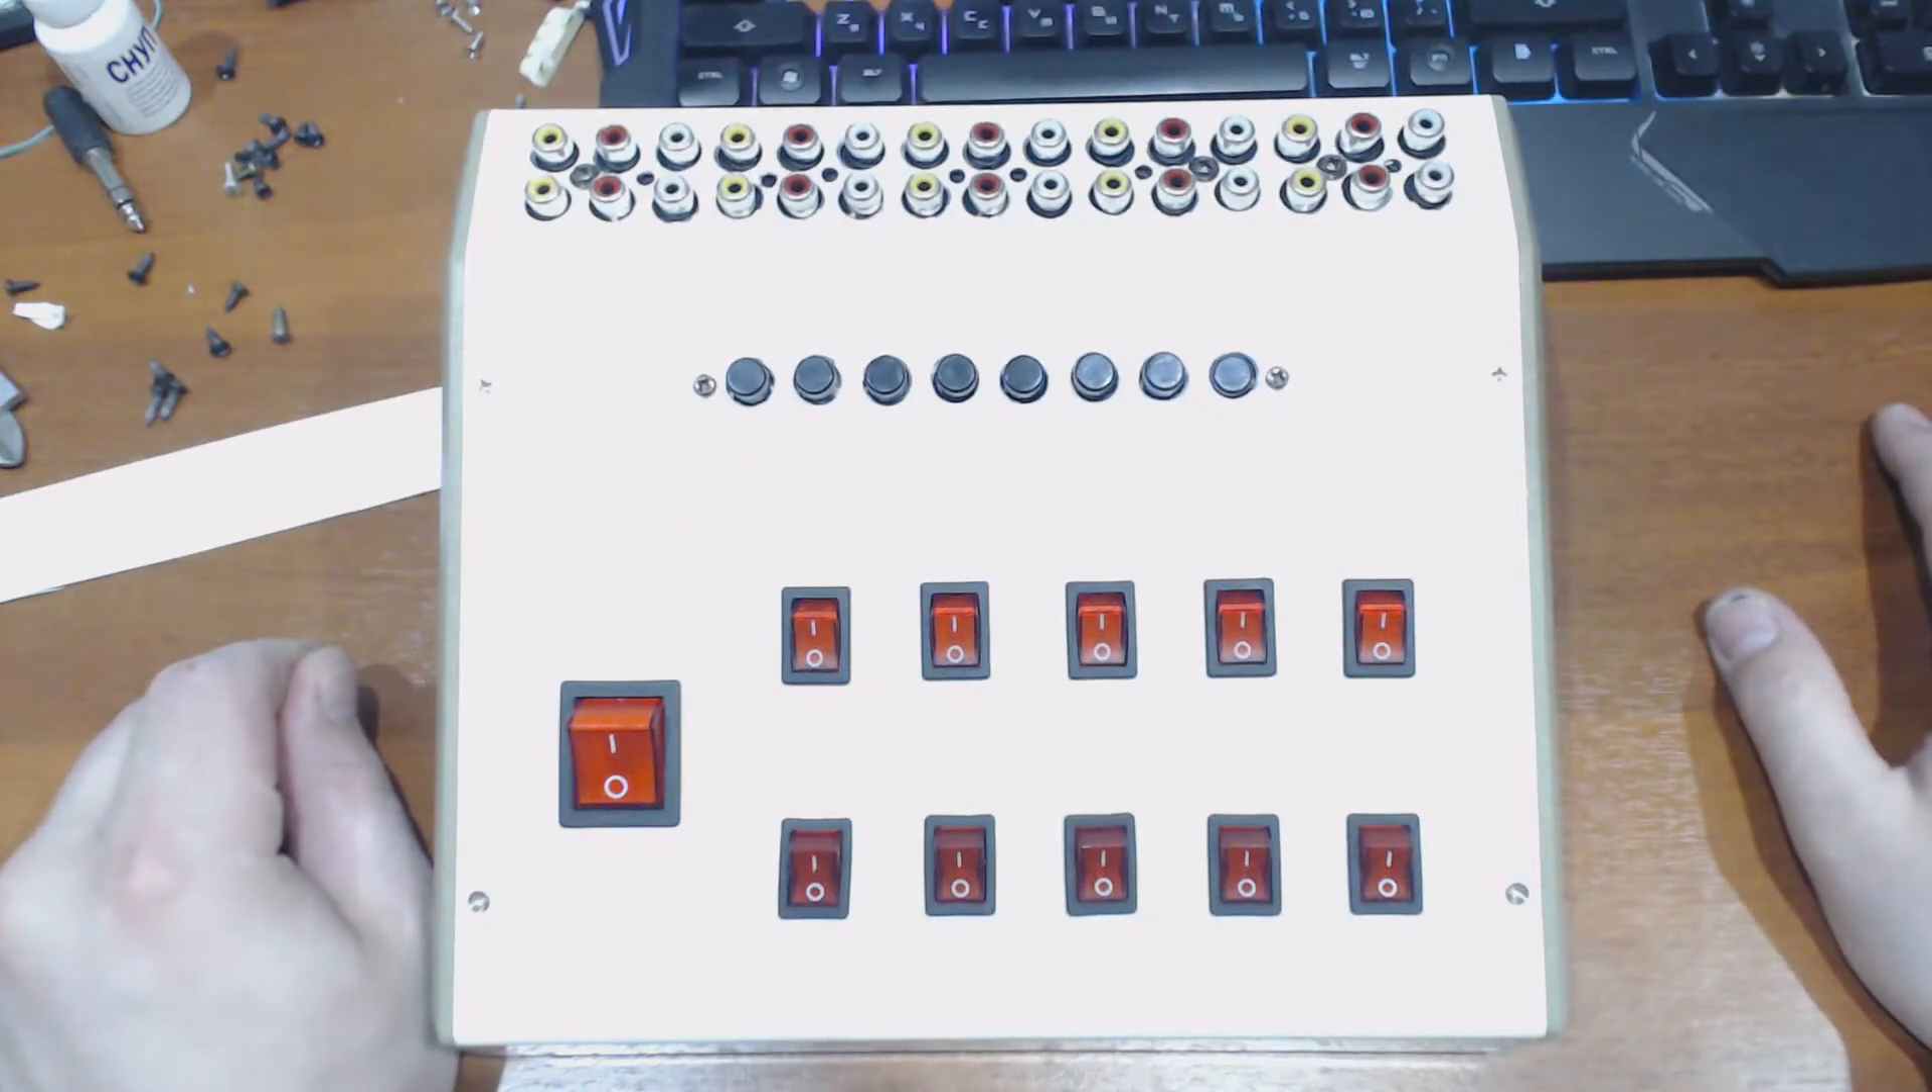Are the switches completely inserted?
Yes.